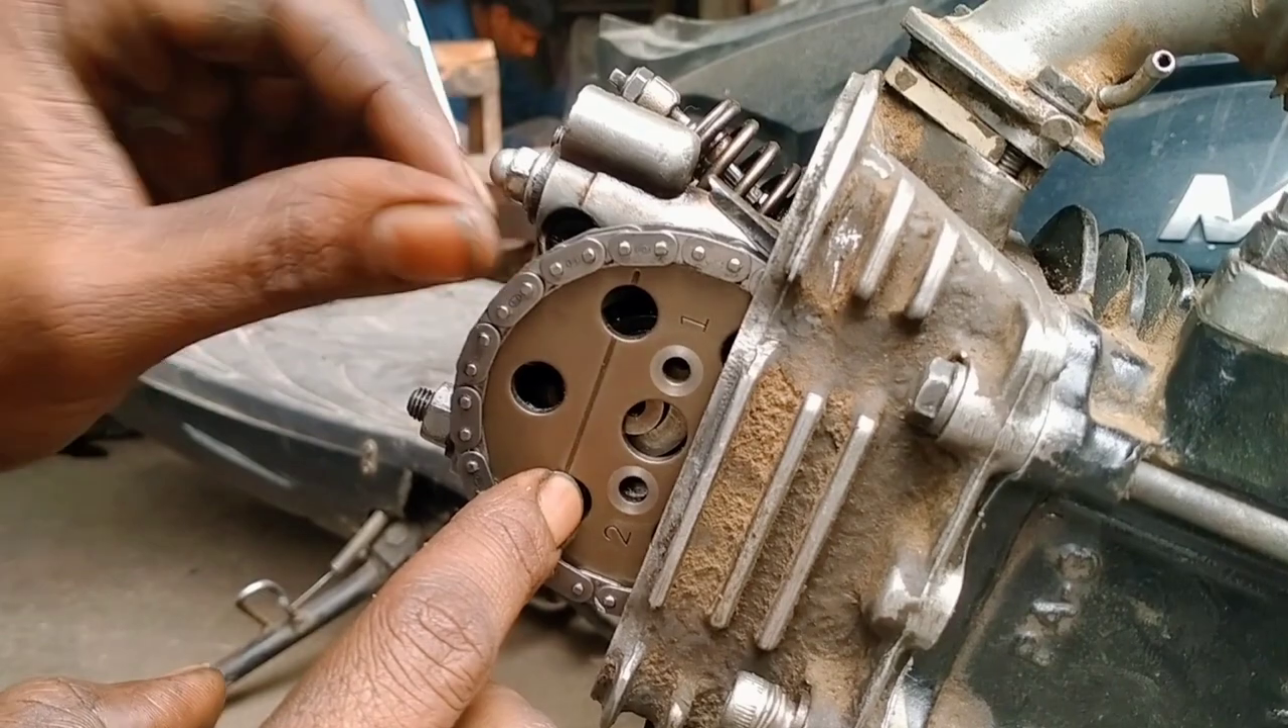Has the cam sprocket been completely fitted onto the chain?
Yes.